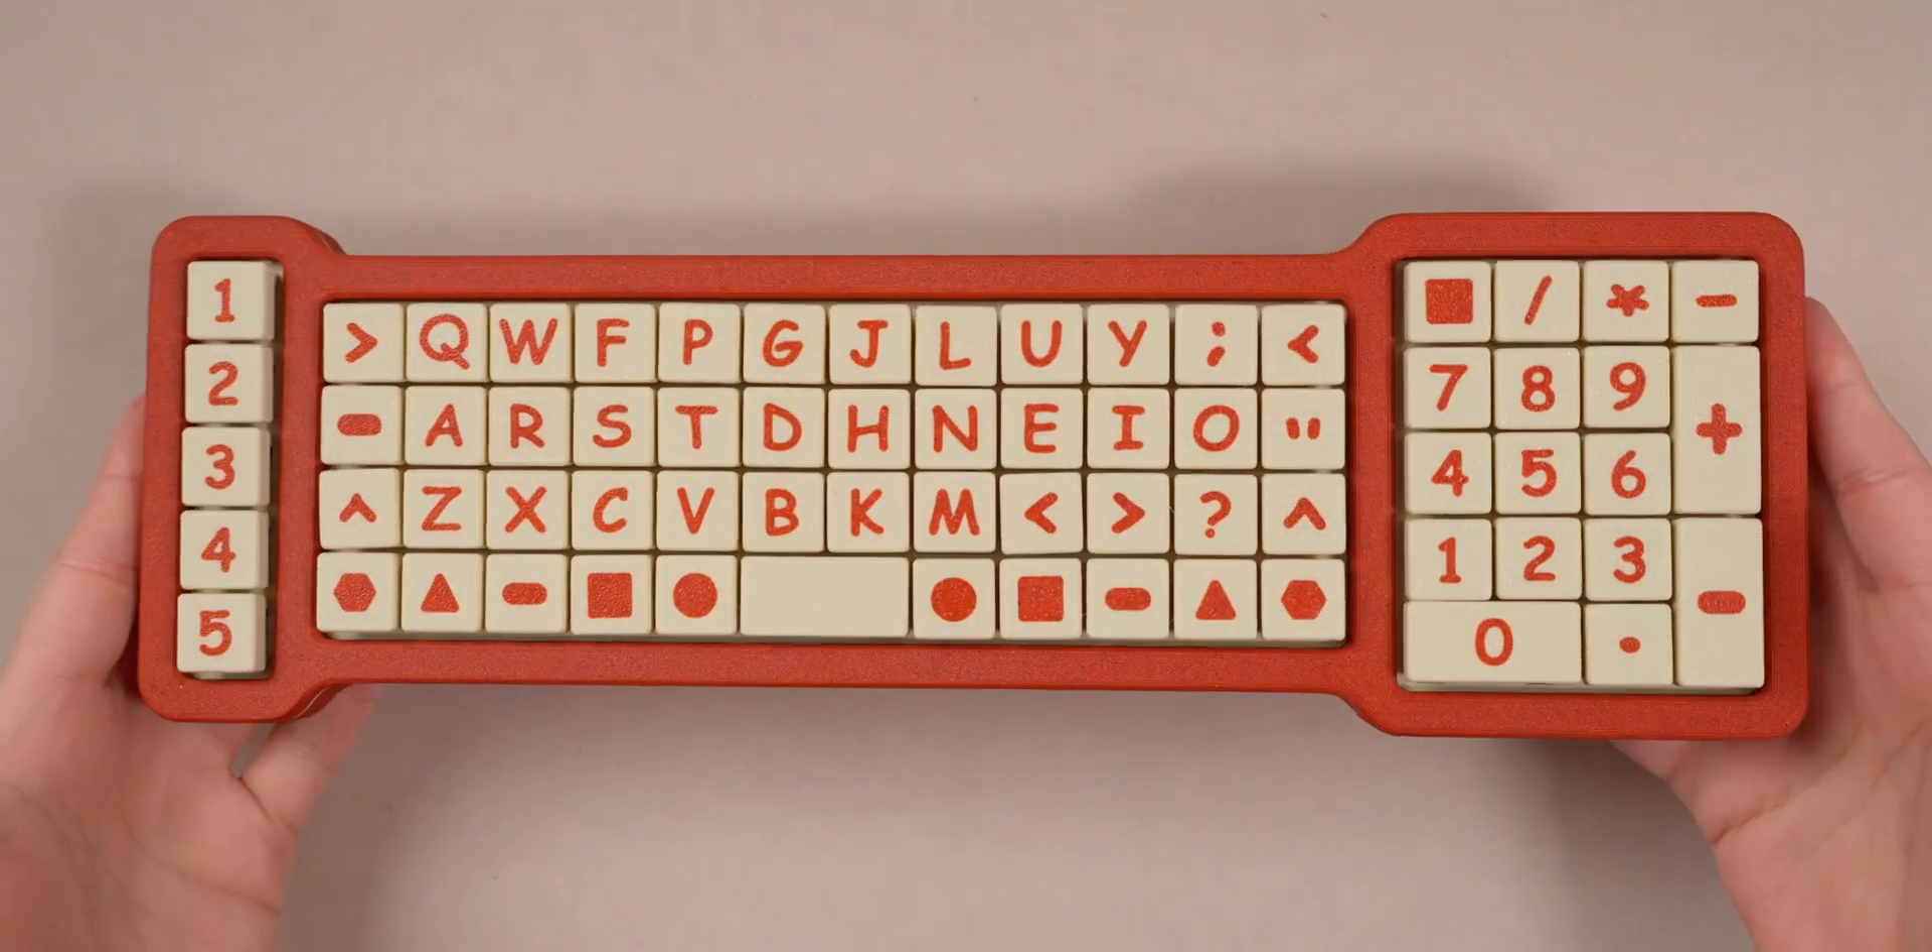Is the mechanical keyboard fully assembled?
Yes.